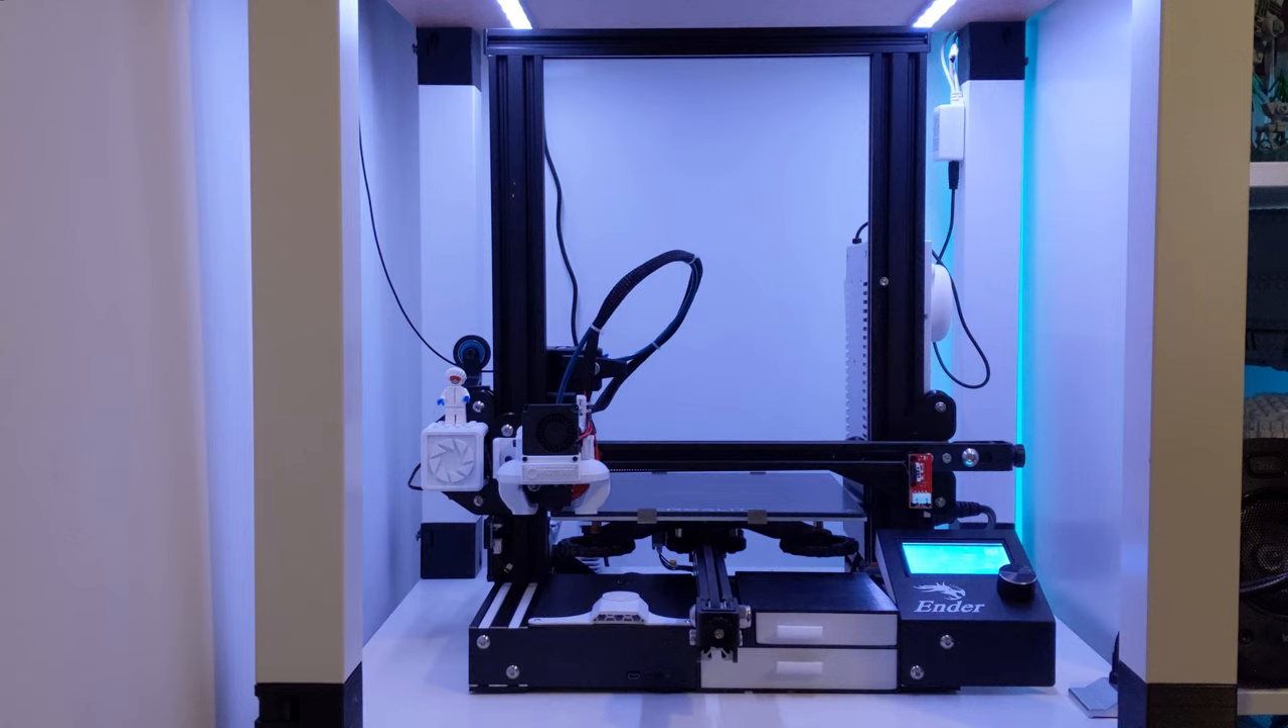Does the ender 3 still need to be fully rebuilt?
No.